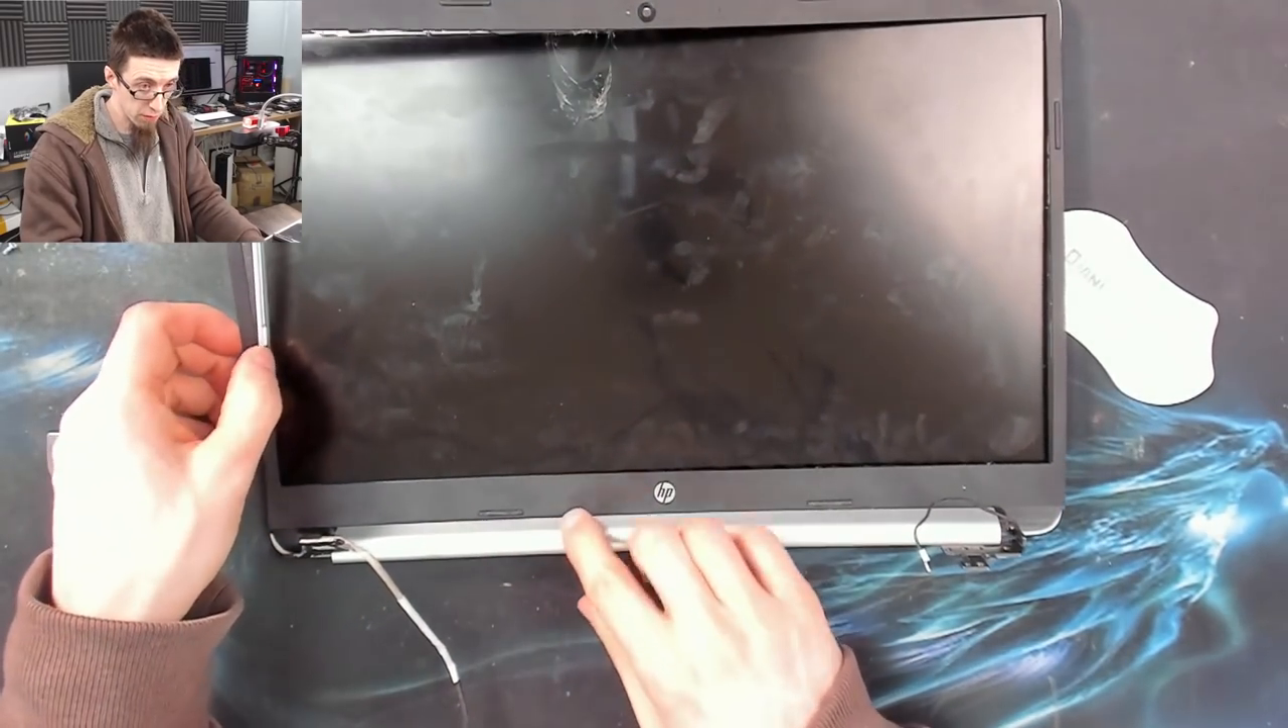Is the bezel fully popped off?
No.